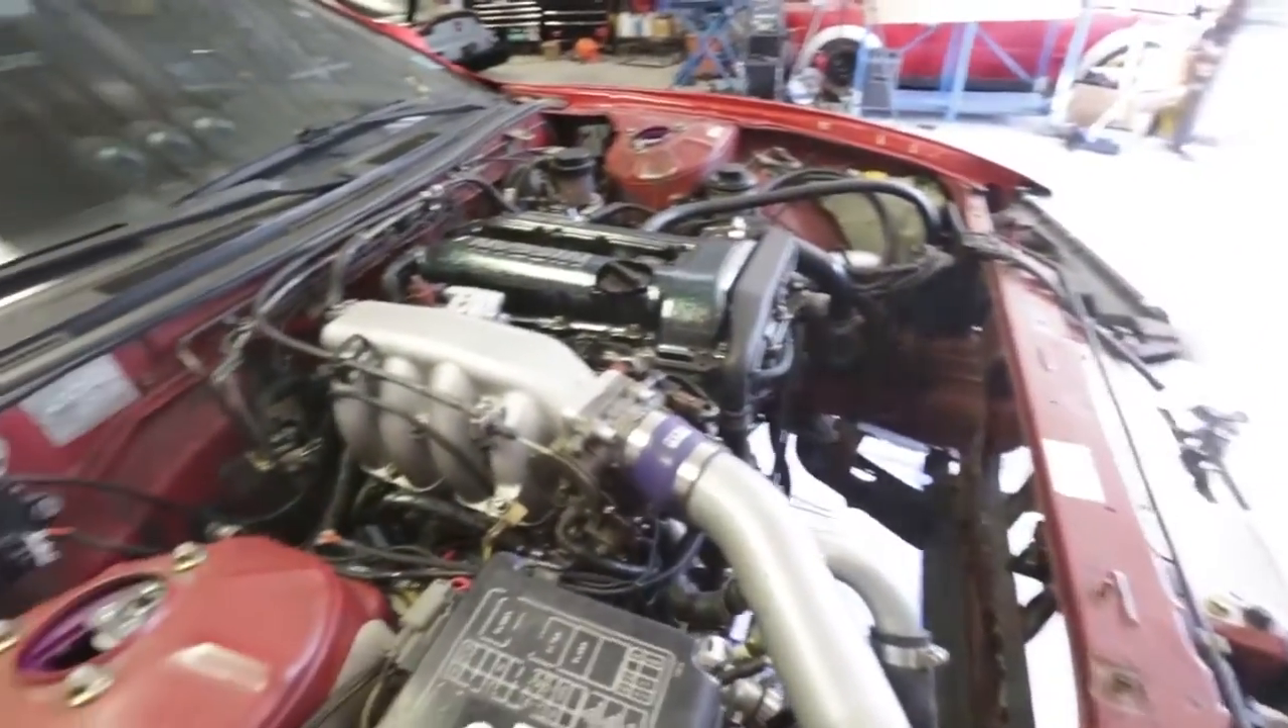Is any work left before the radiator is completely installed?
Yes.